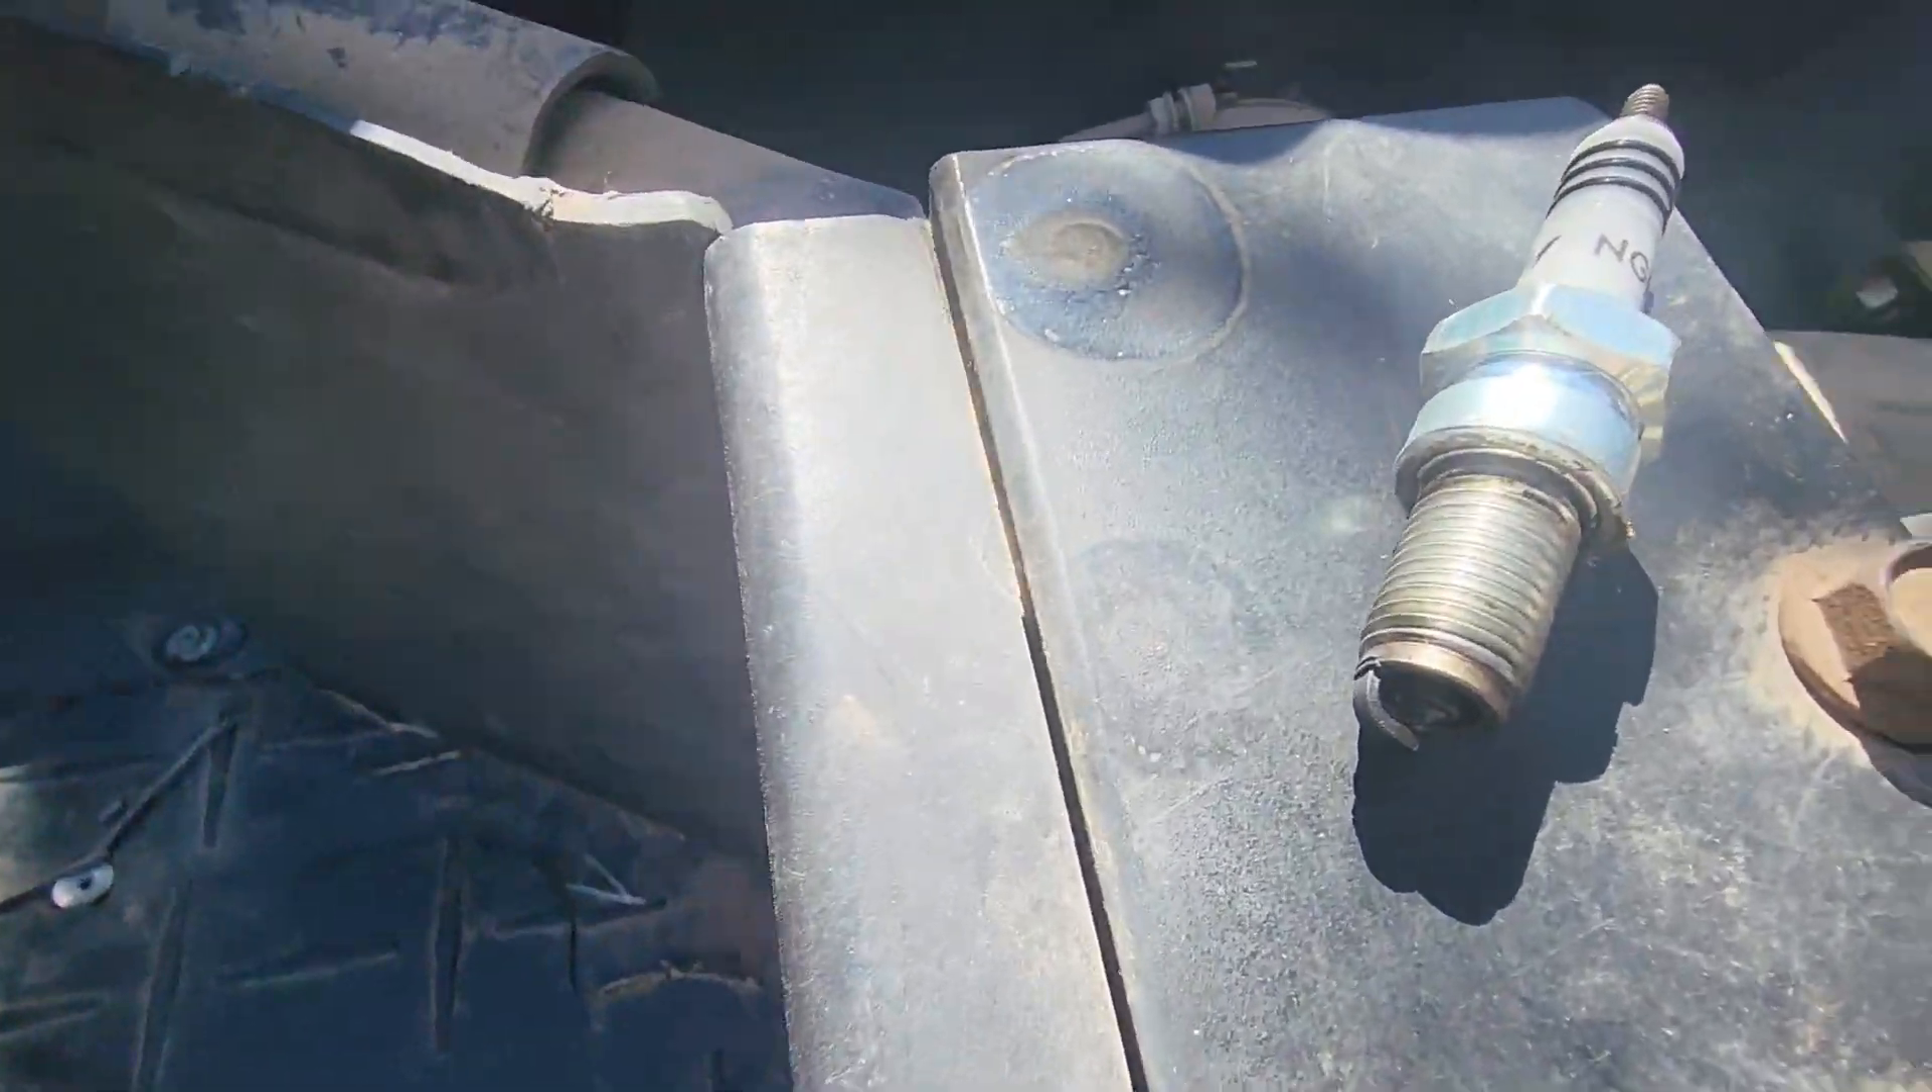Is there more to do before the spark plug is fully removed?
No.